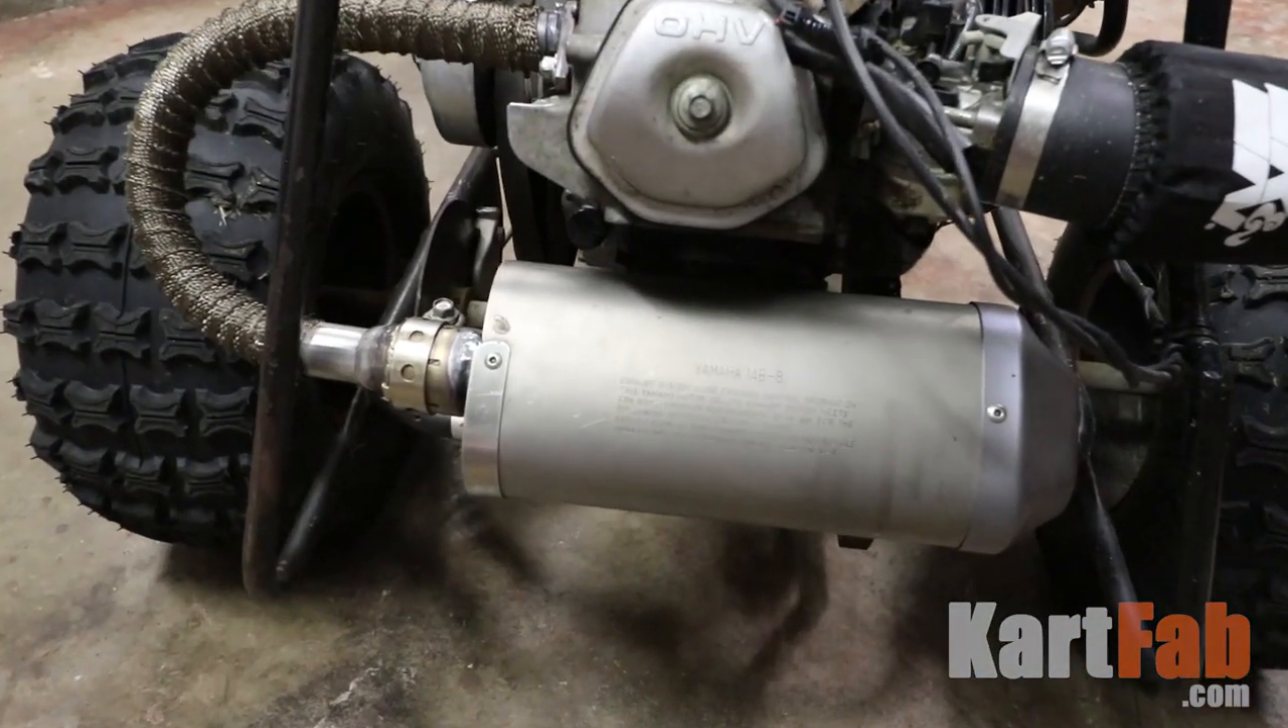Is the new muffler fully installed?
Yes.